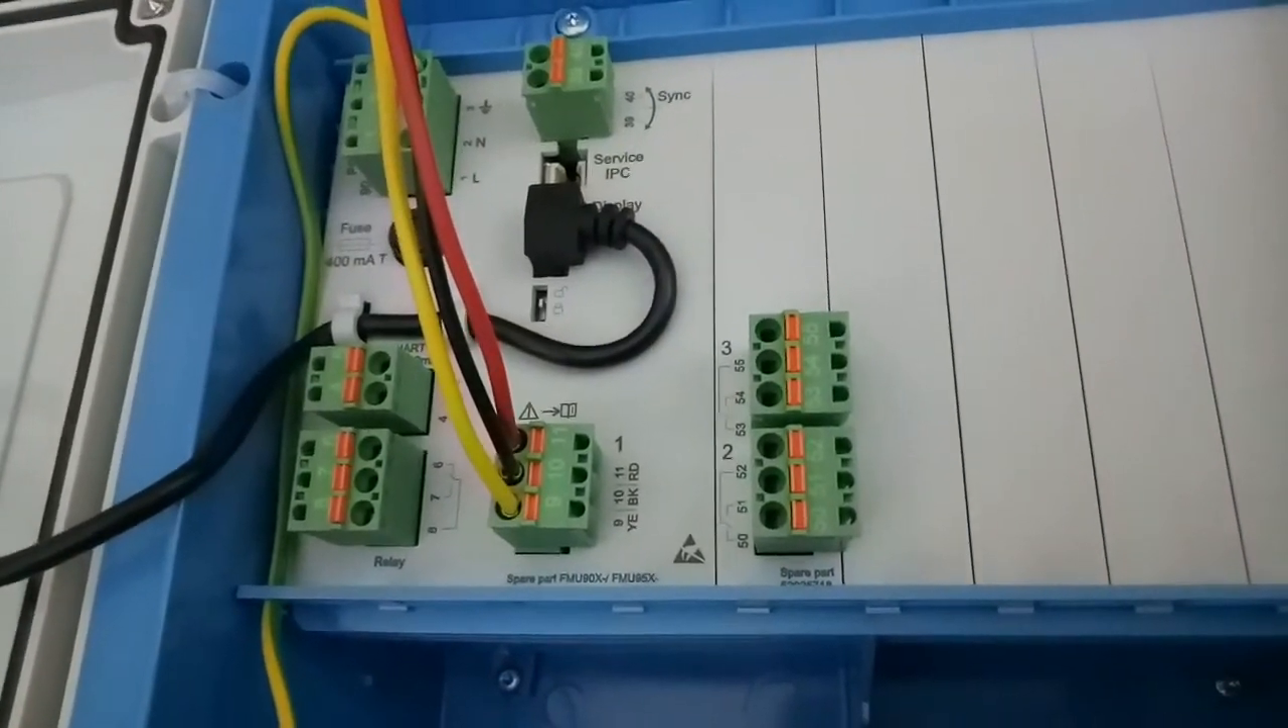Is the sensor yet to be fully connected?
No.